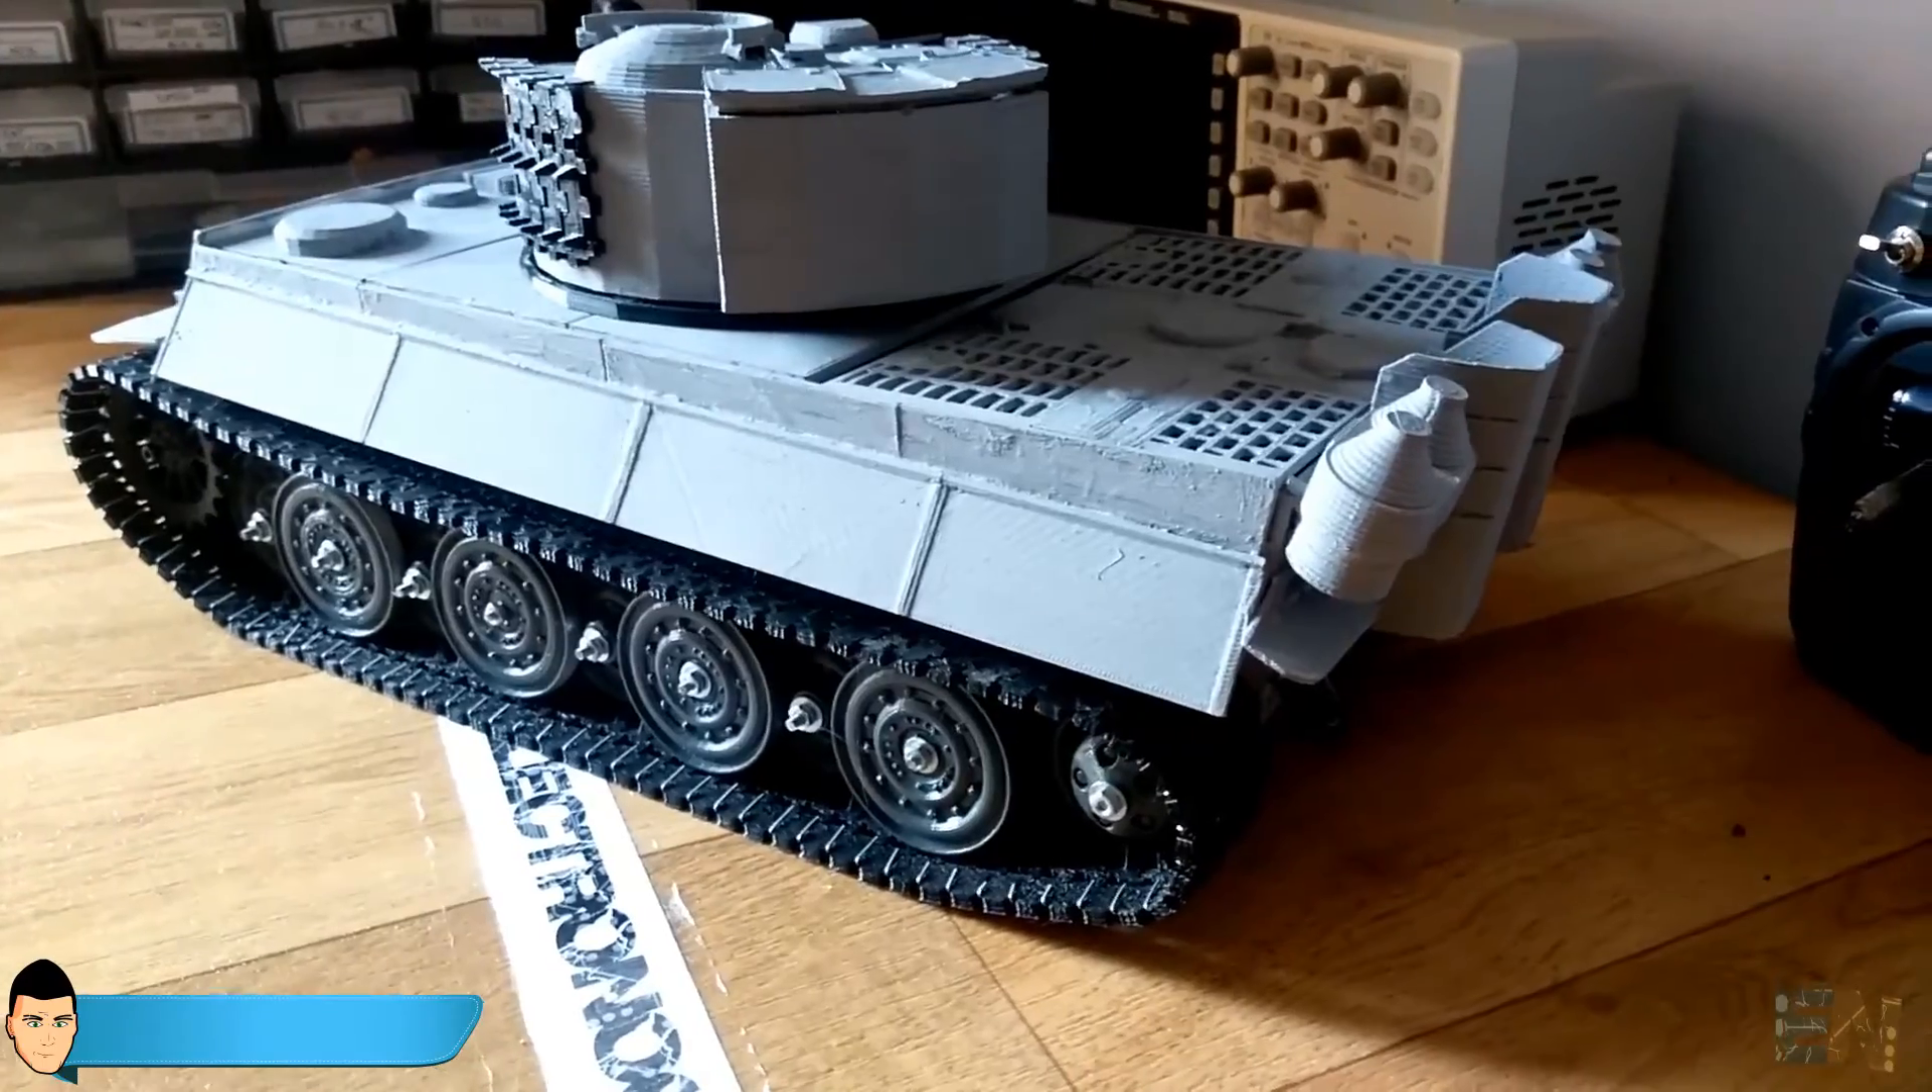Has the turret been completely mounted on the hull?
Yes.